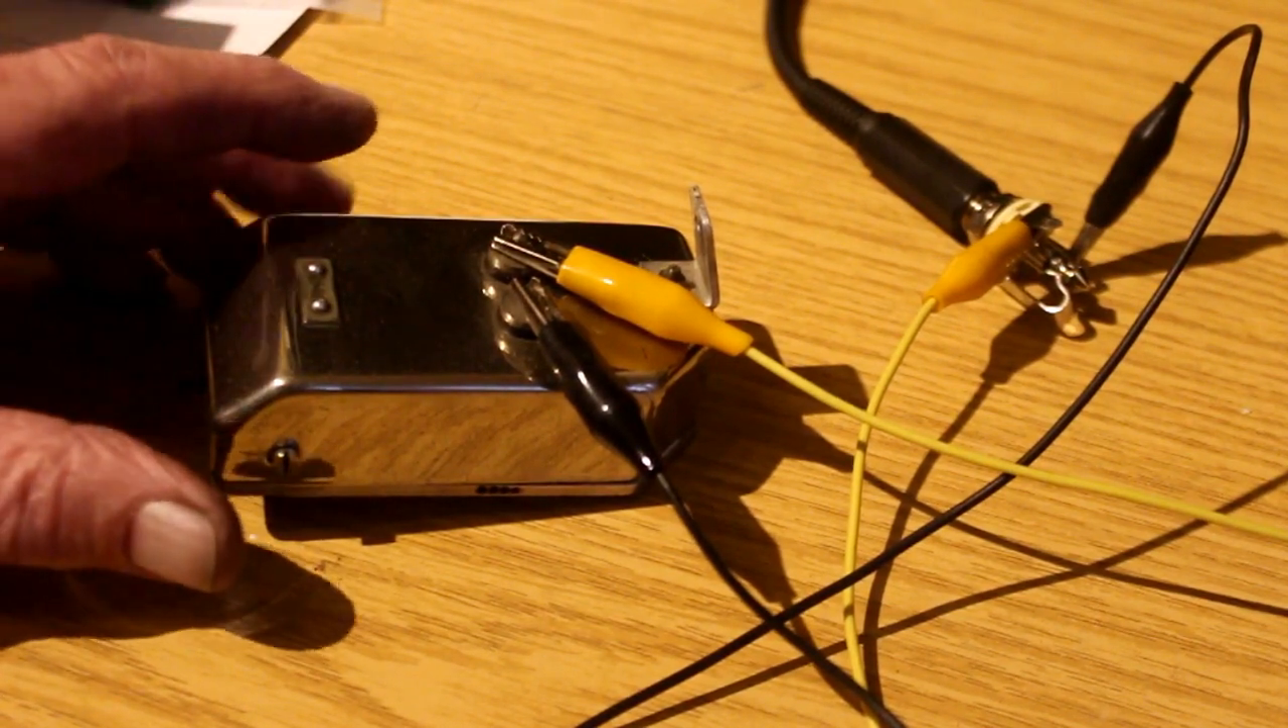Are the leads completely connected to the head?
Yes.